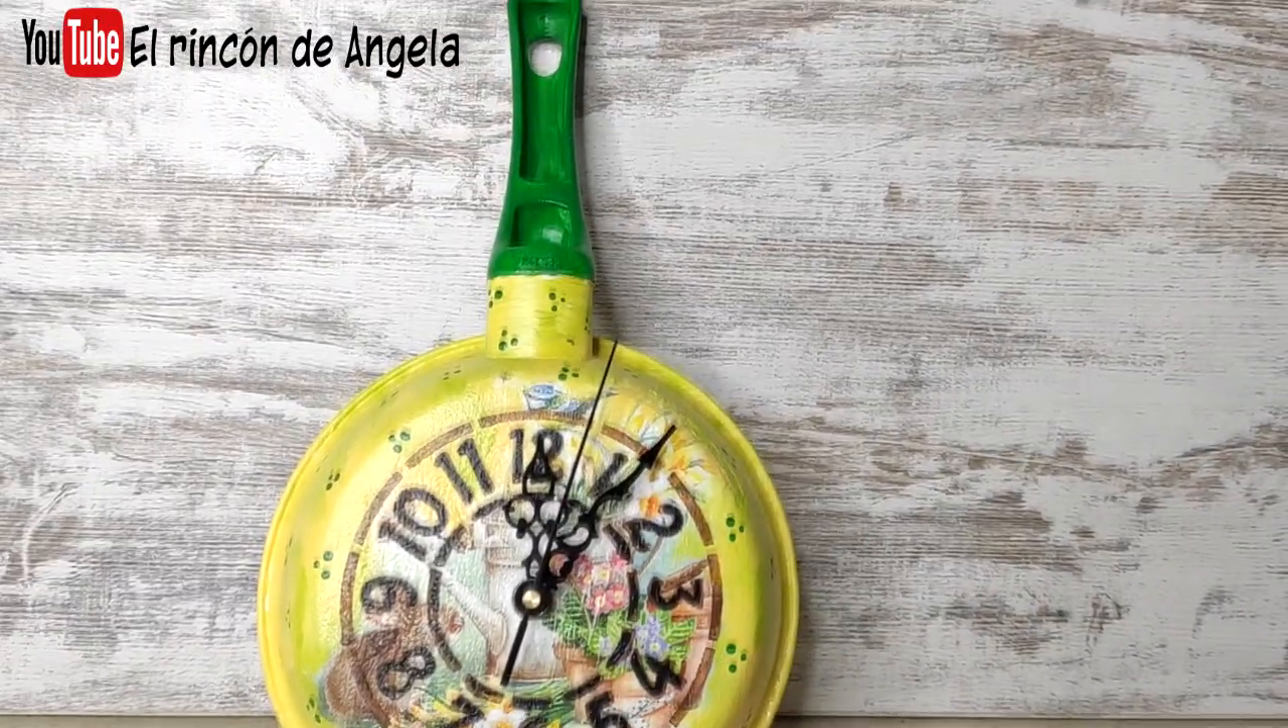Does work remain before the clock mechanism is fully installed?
No.